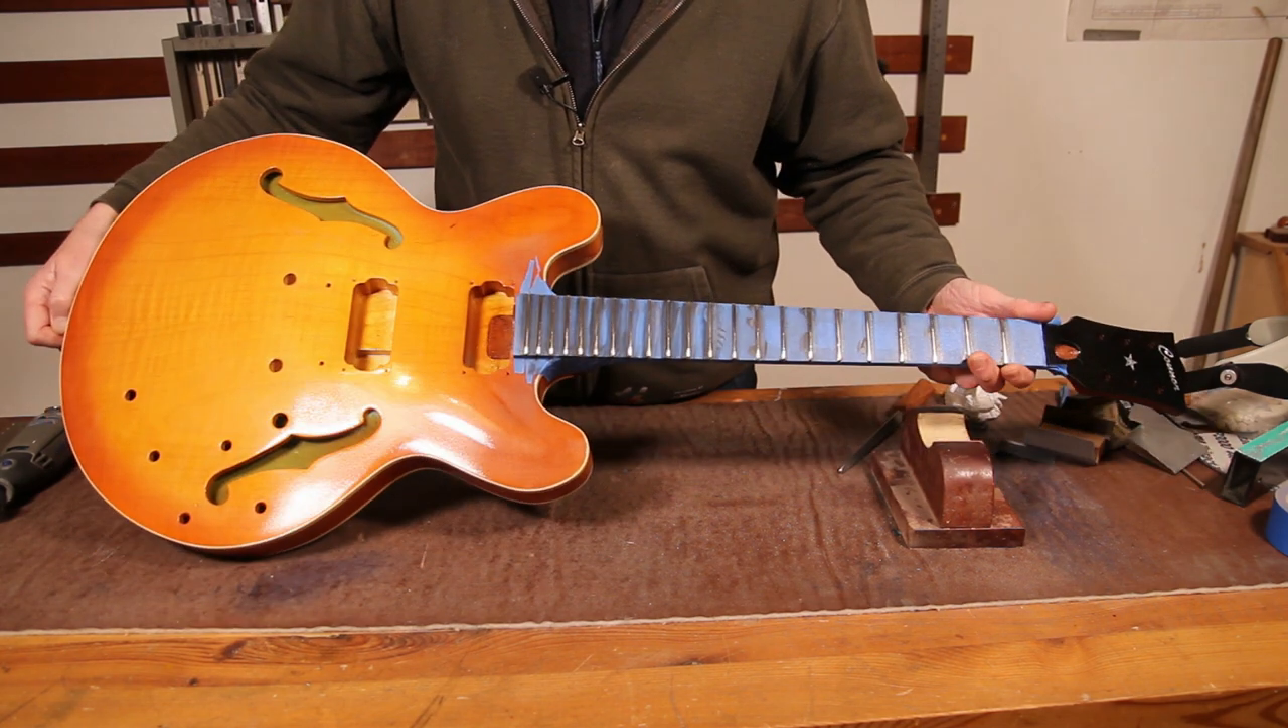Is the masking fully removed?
No.